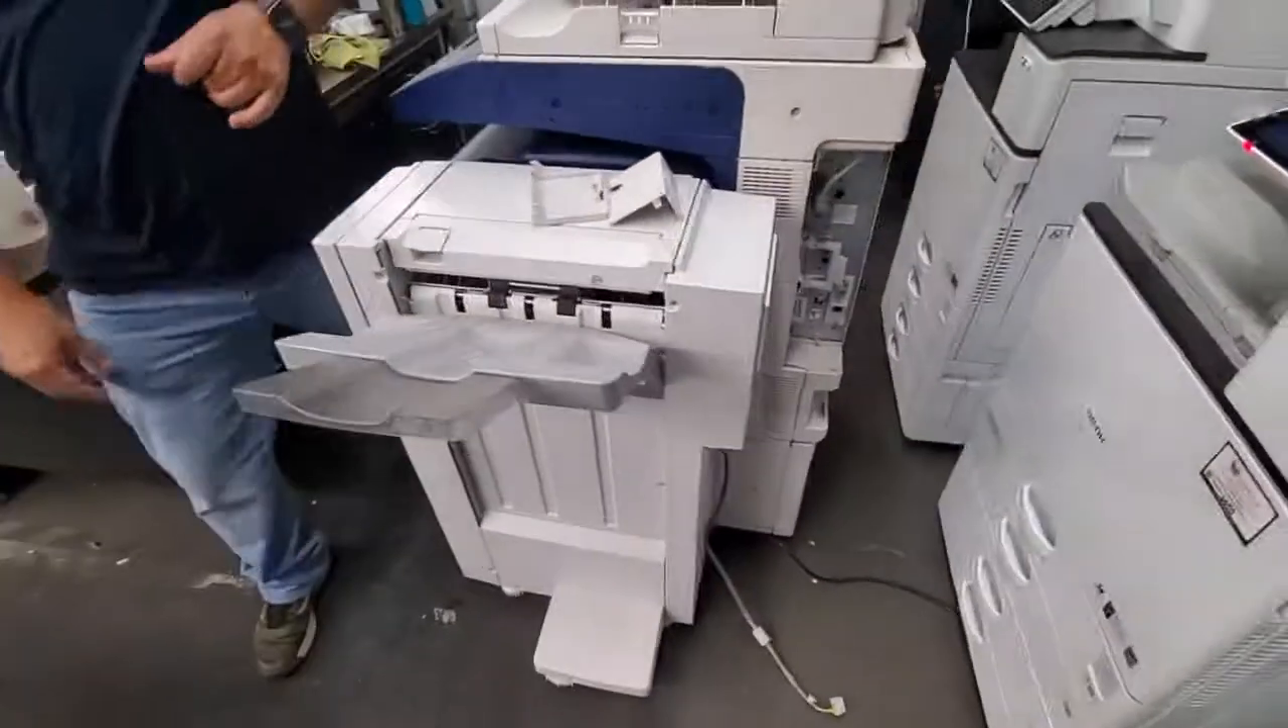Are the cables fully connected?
No.